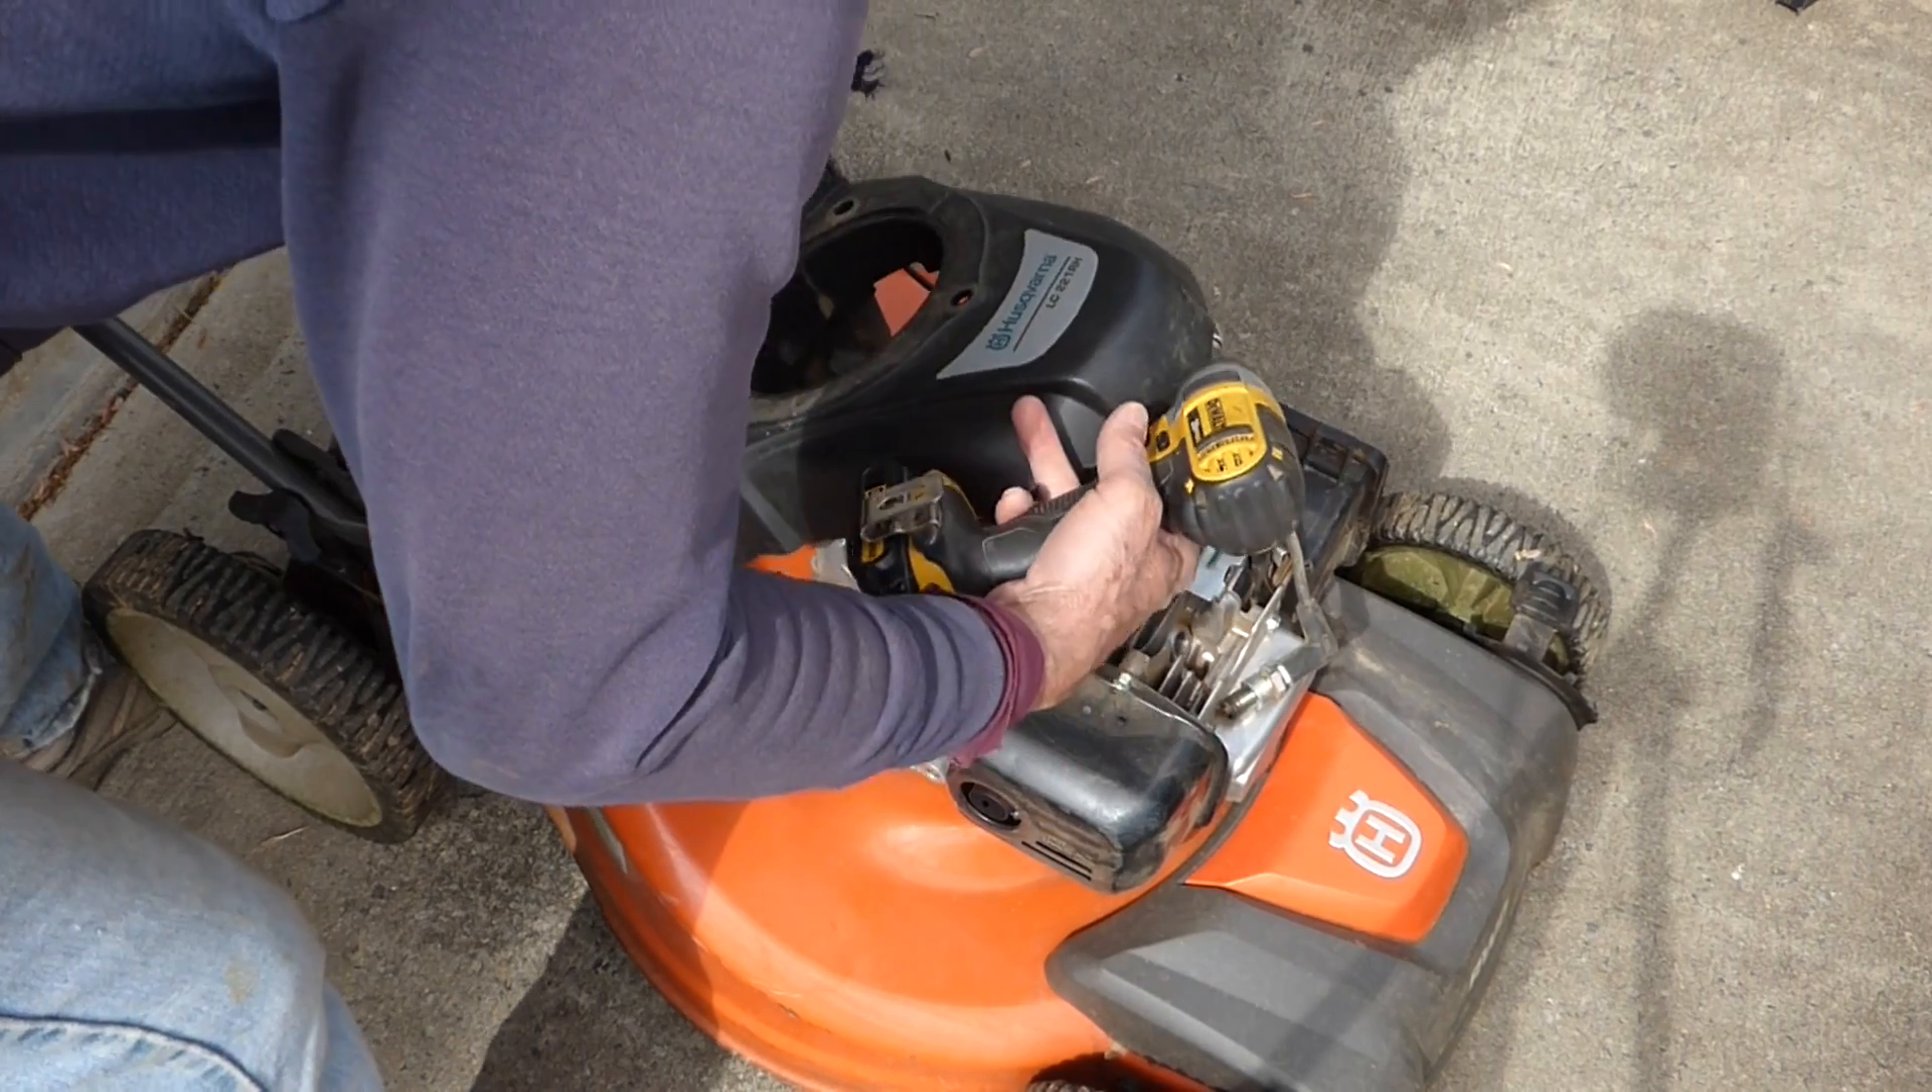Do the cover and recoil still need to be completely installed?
Yes.